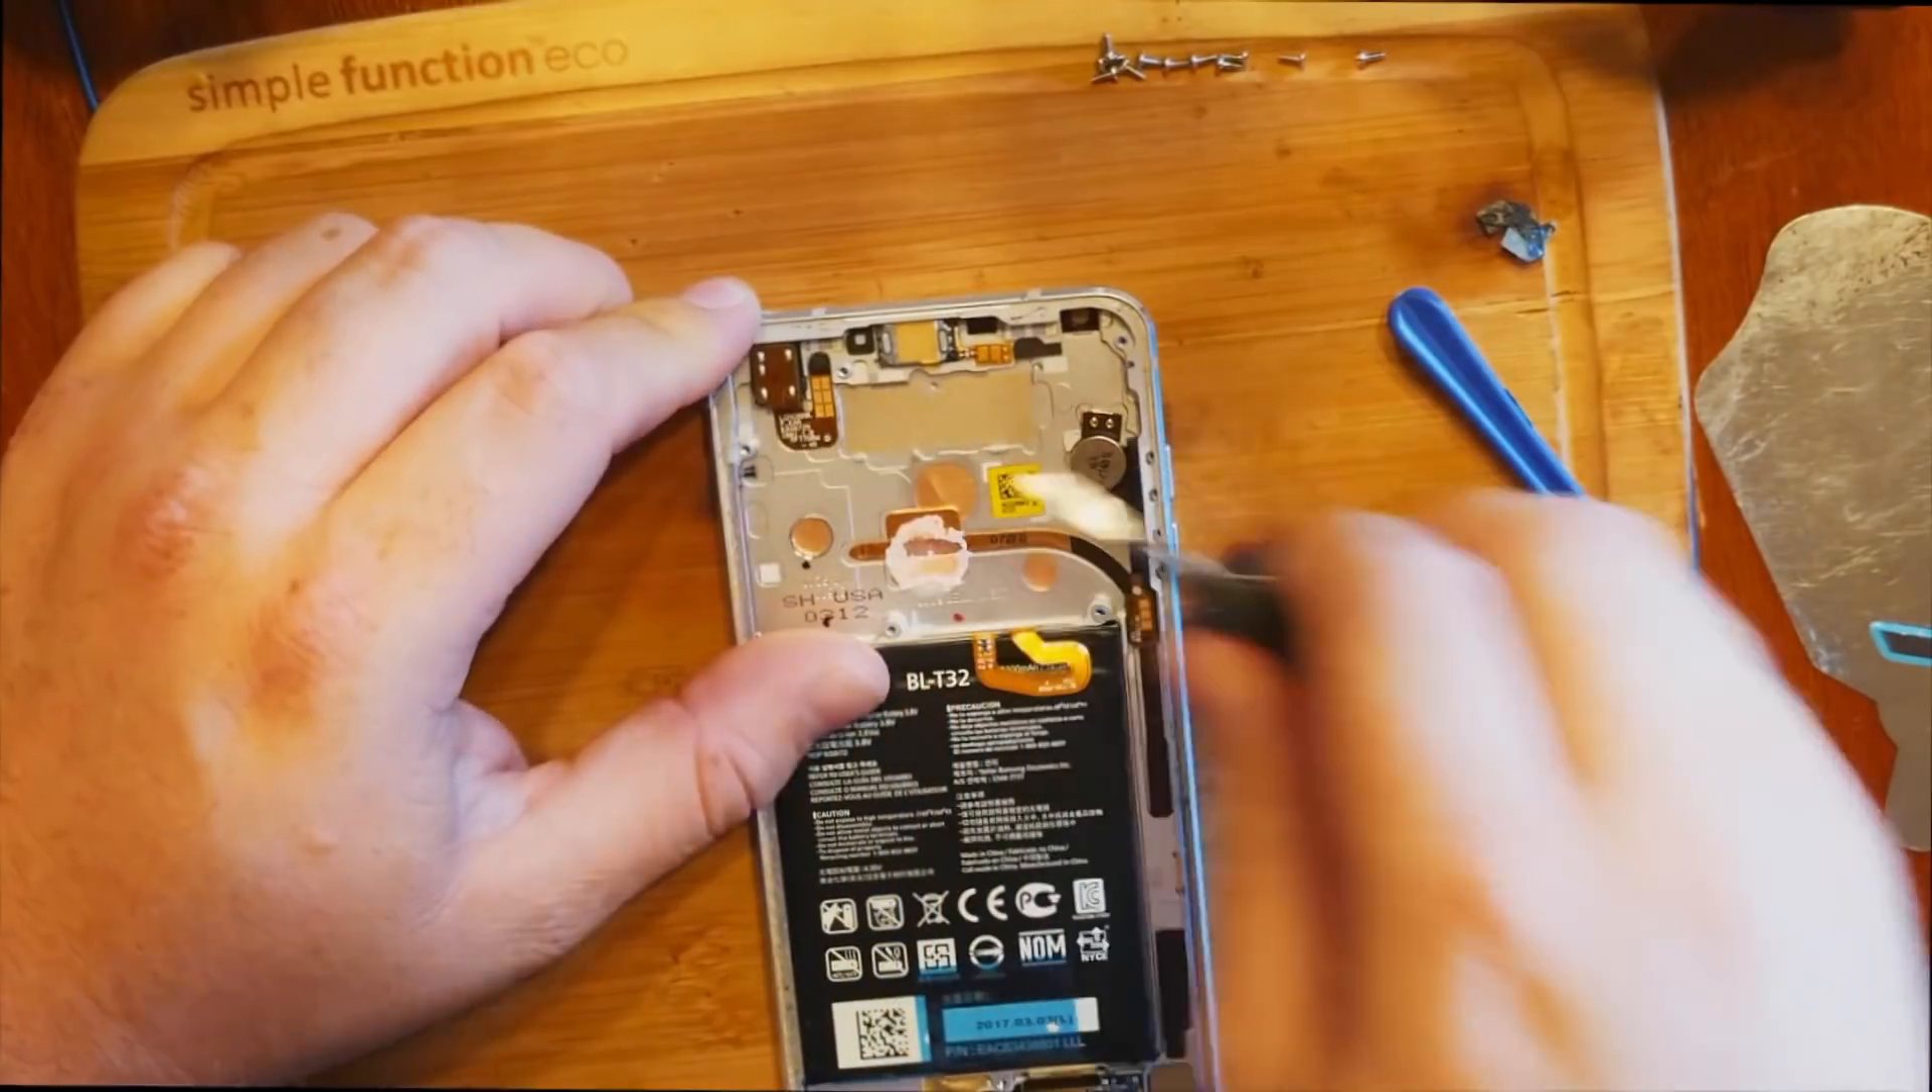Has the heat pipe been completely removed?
No.